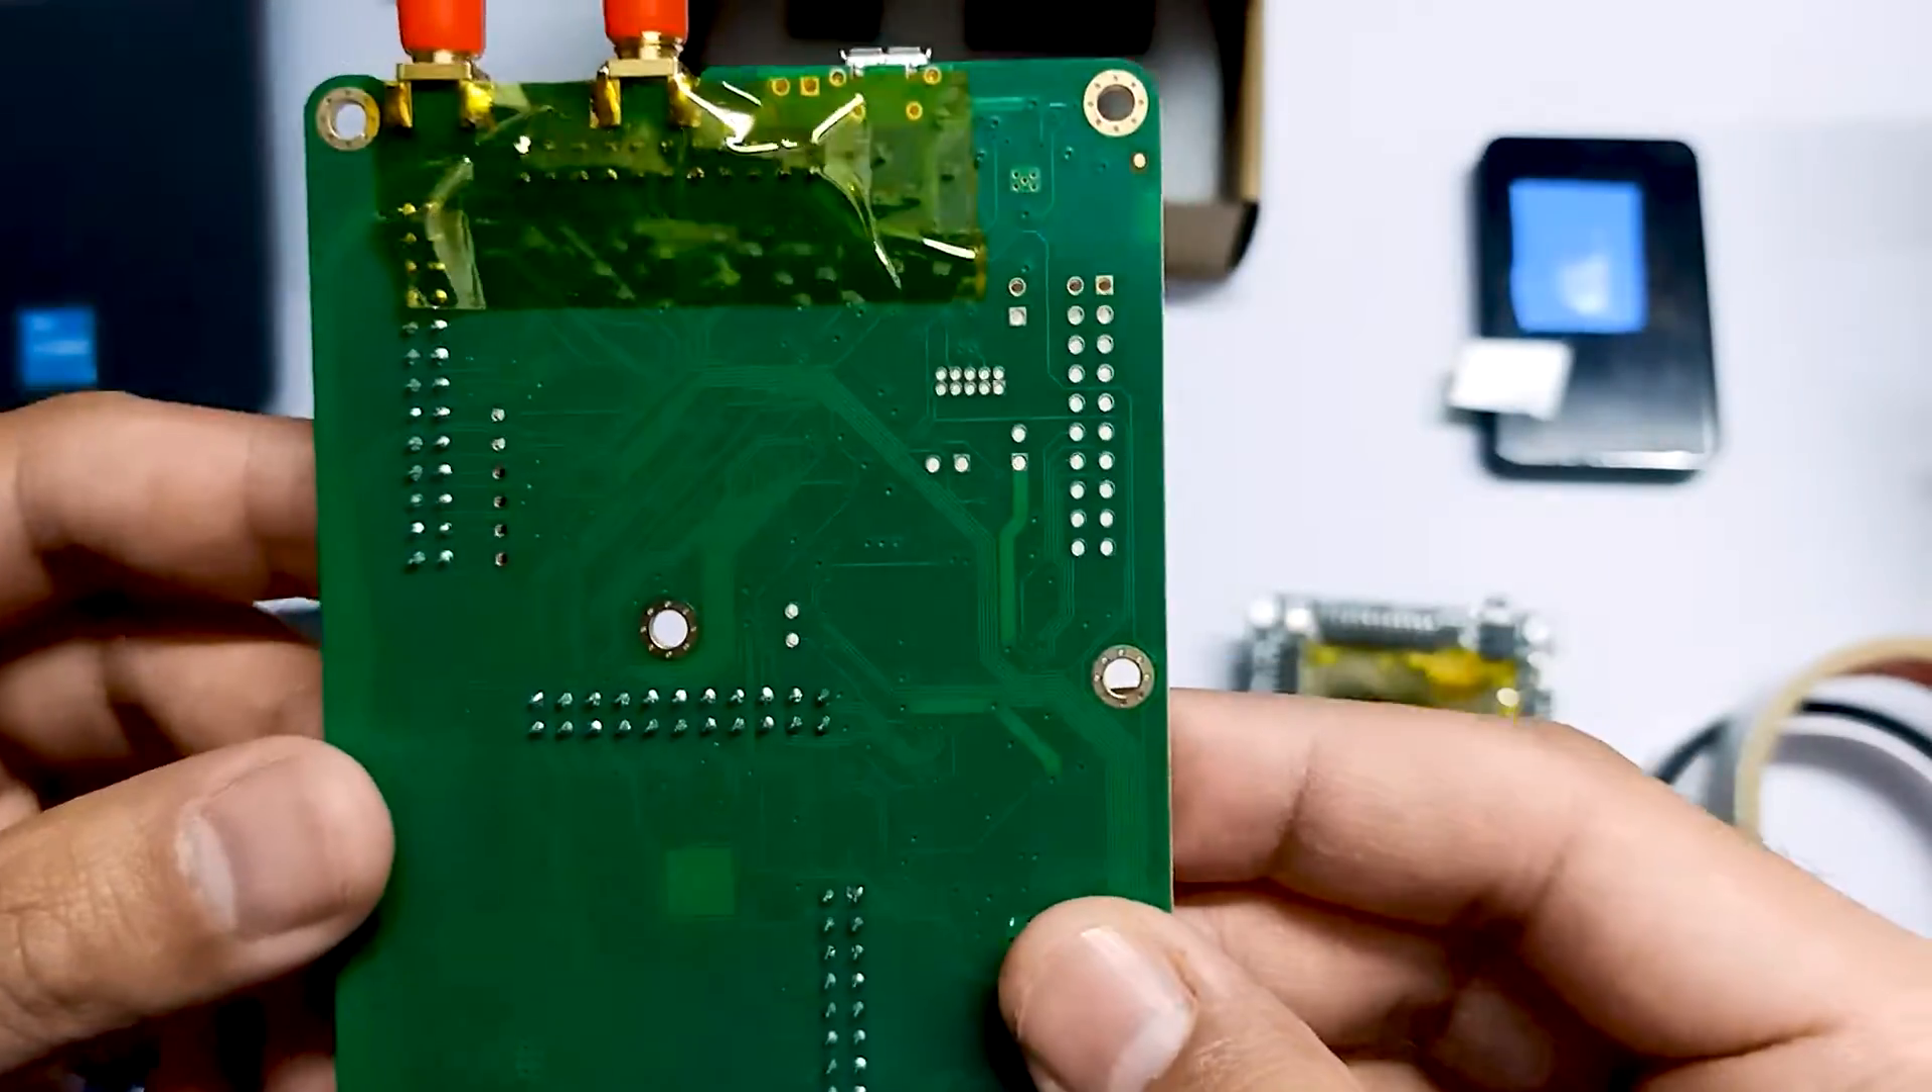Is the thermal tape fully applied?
Yes.